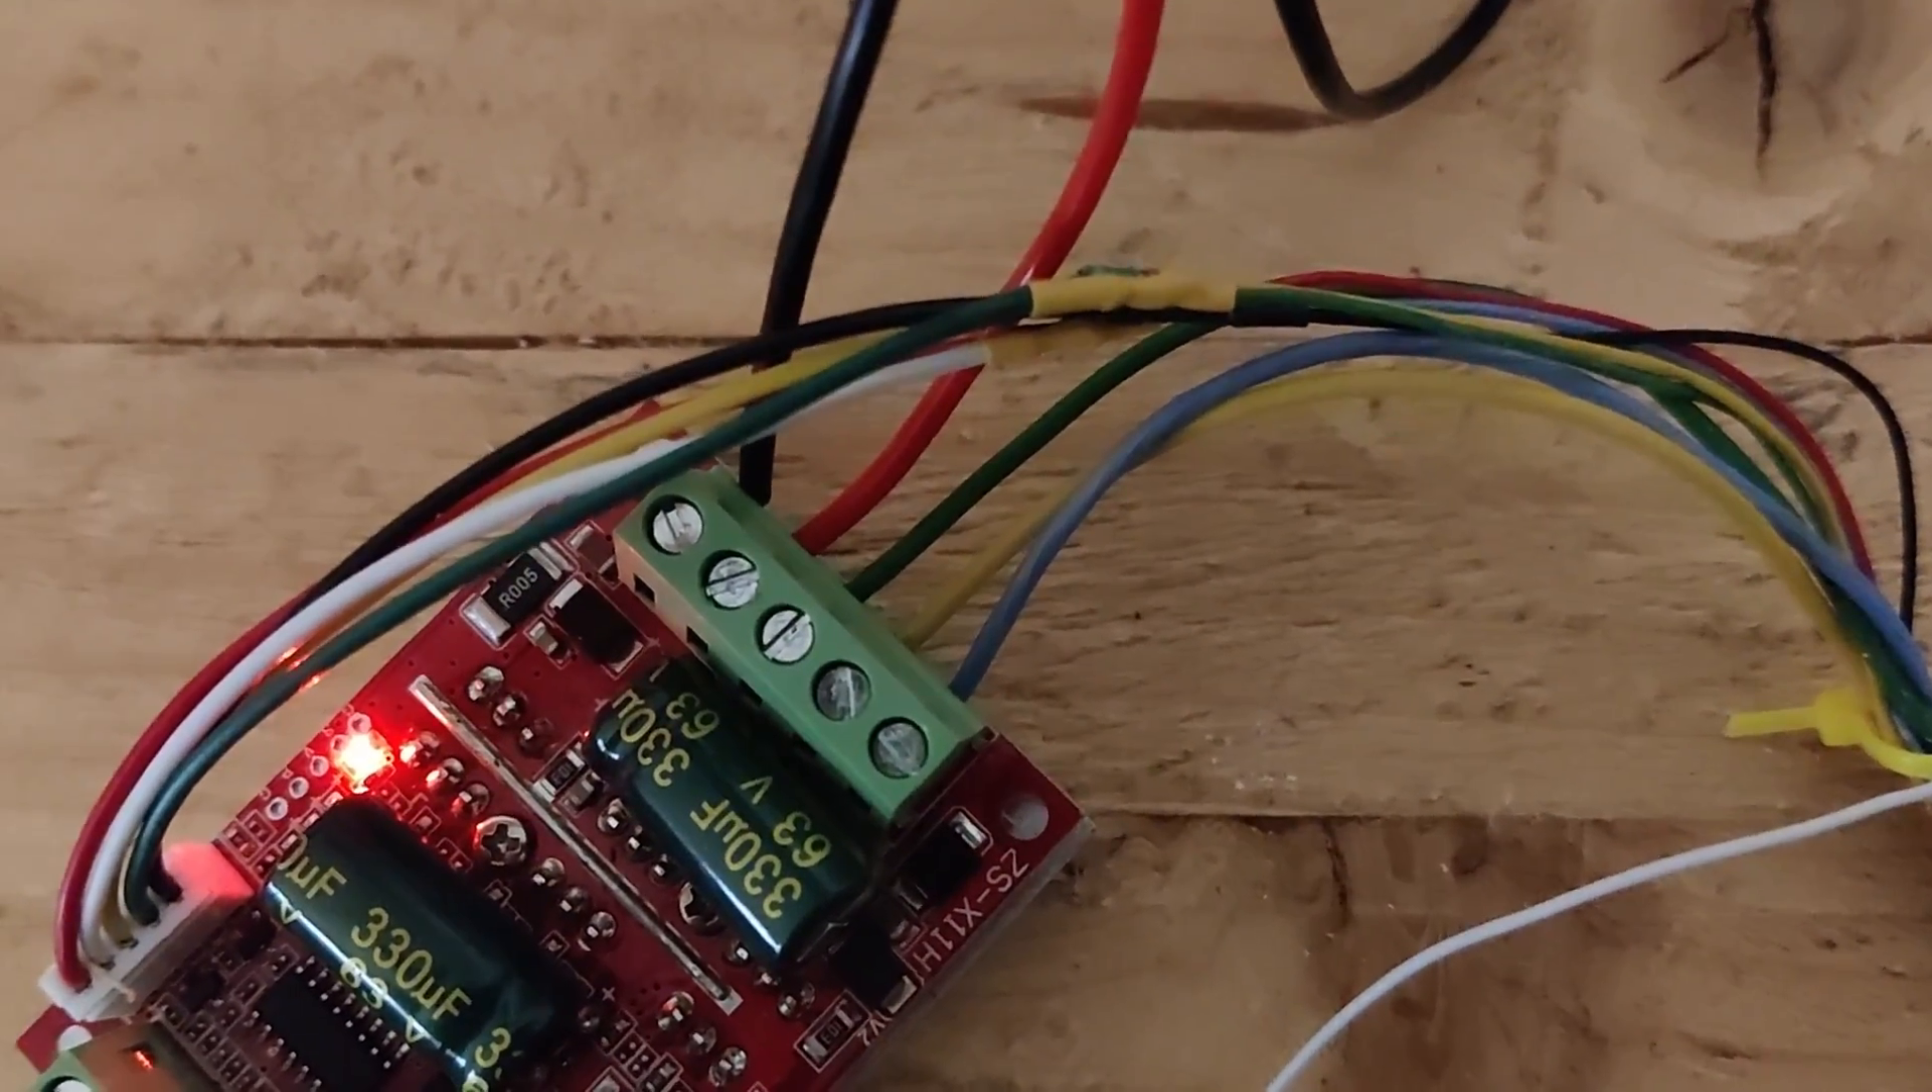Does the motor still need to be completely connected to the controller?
No.